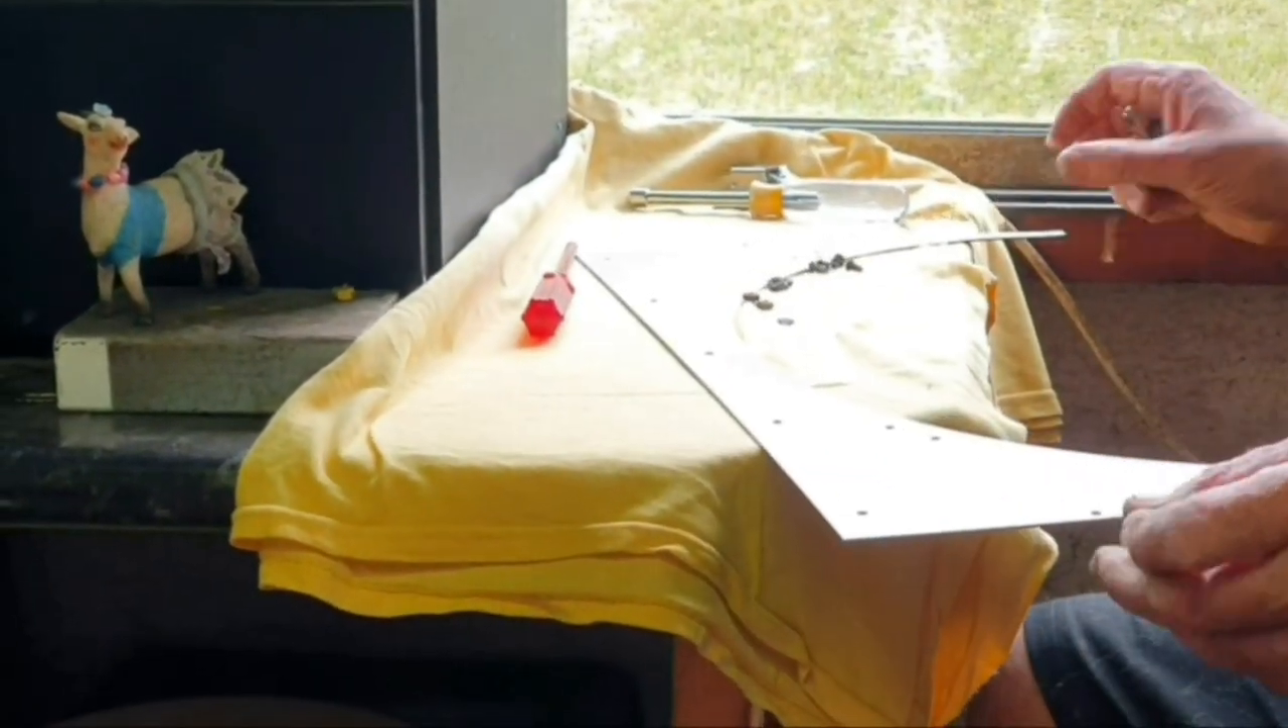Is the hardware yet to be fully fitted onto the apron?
Yes.